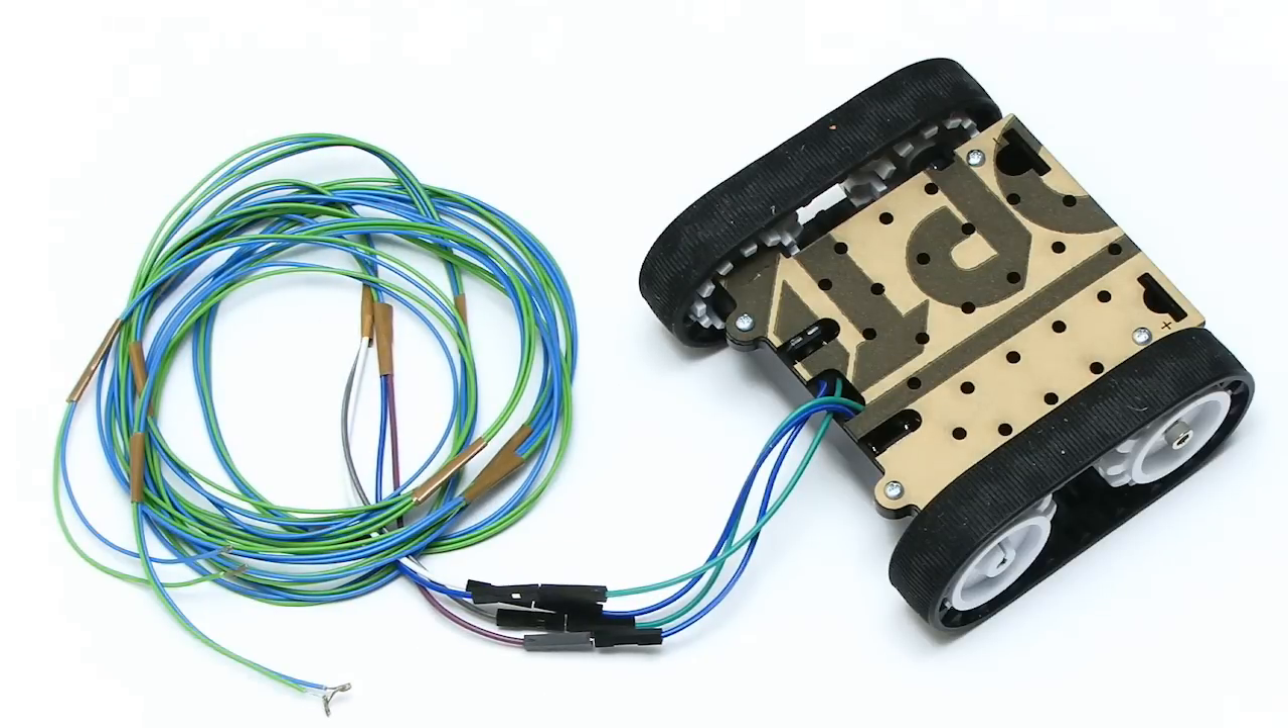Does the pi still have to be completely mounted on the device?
Yes.